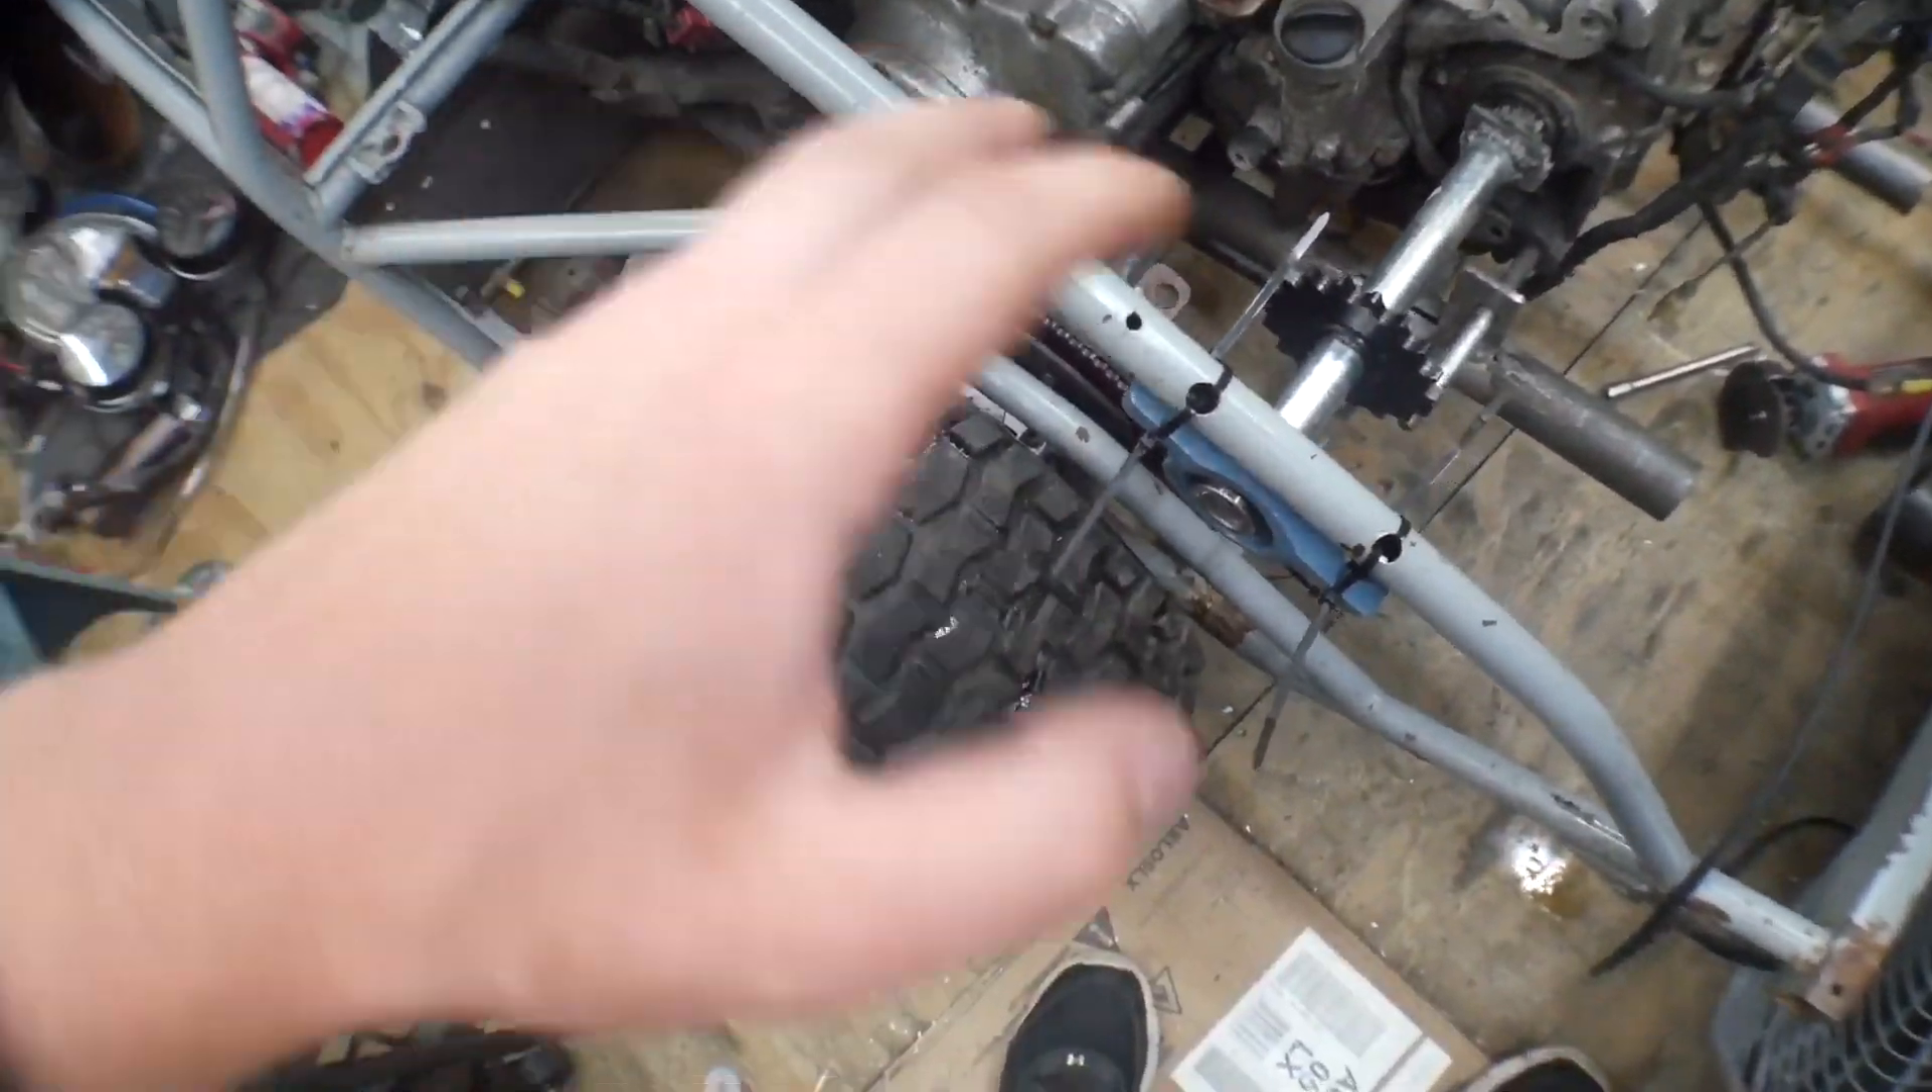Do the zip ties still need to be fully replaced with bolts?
Yes.